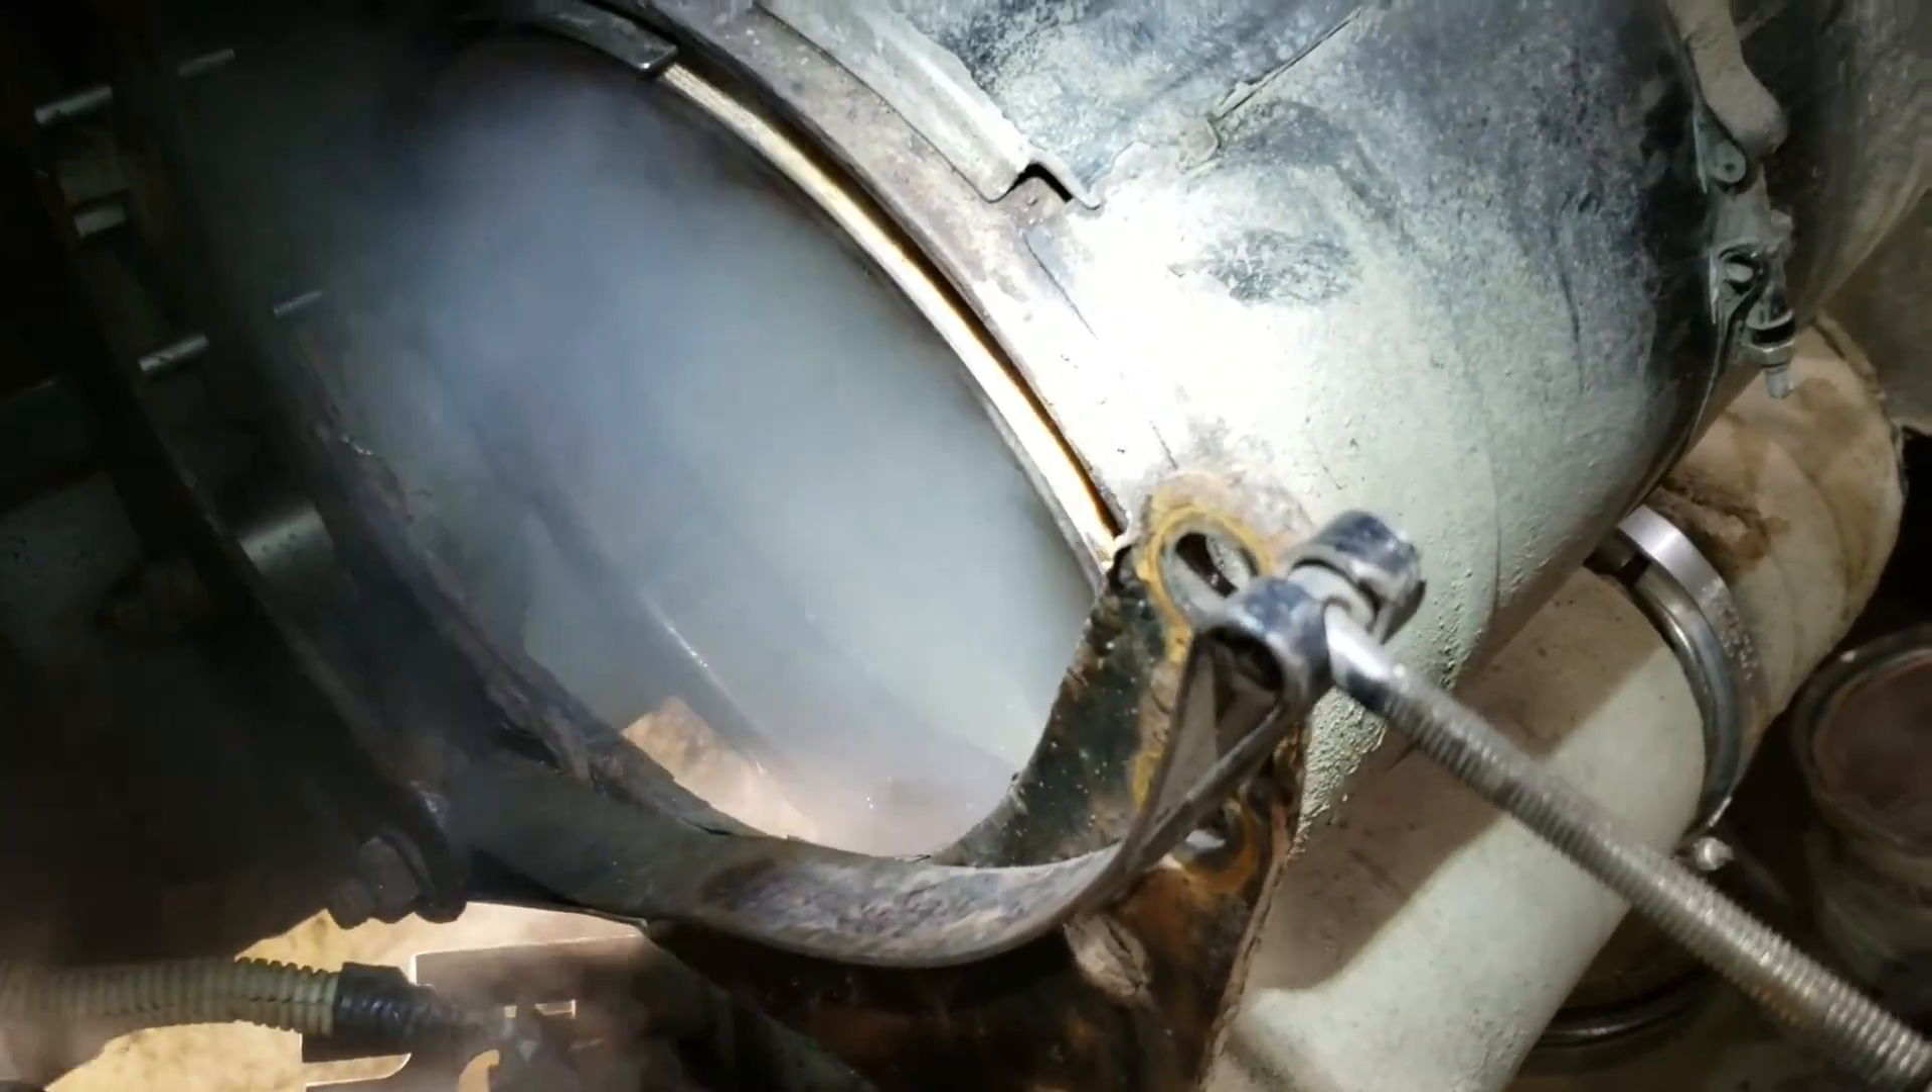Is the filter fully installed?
No.